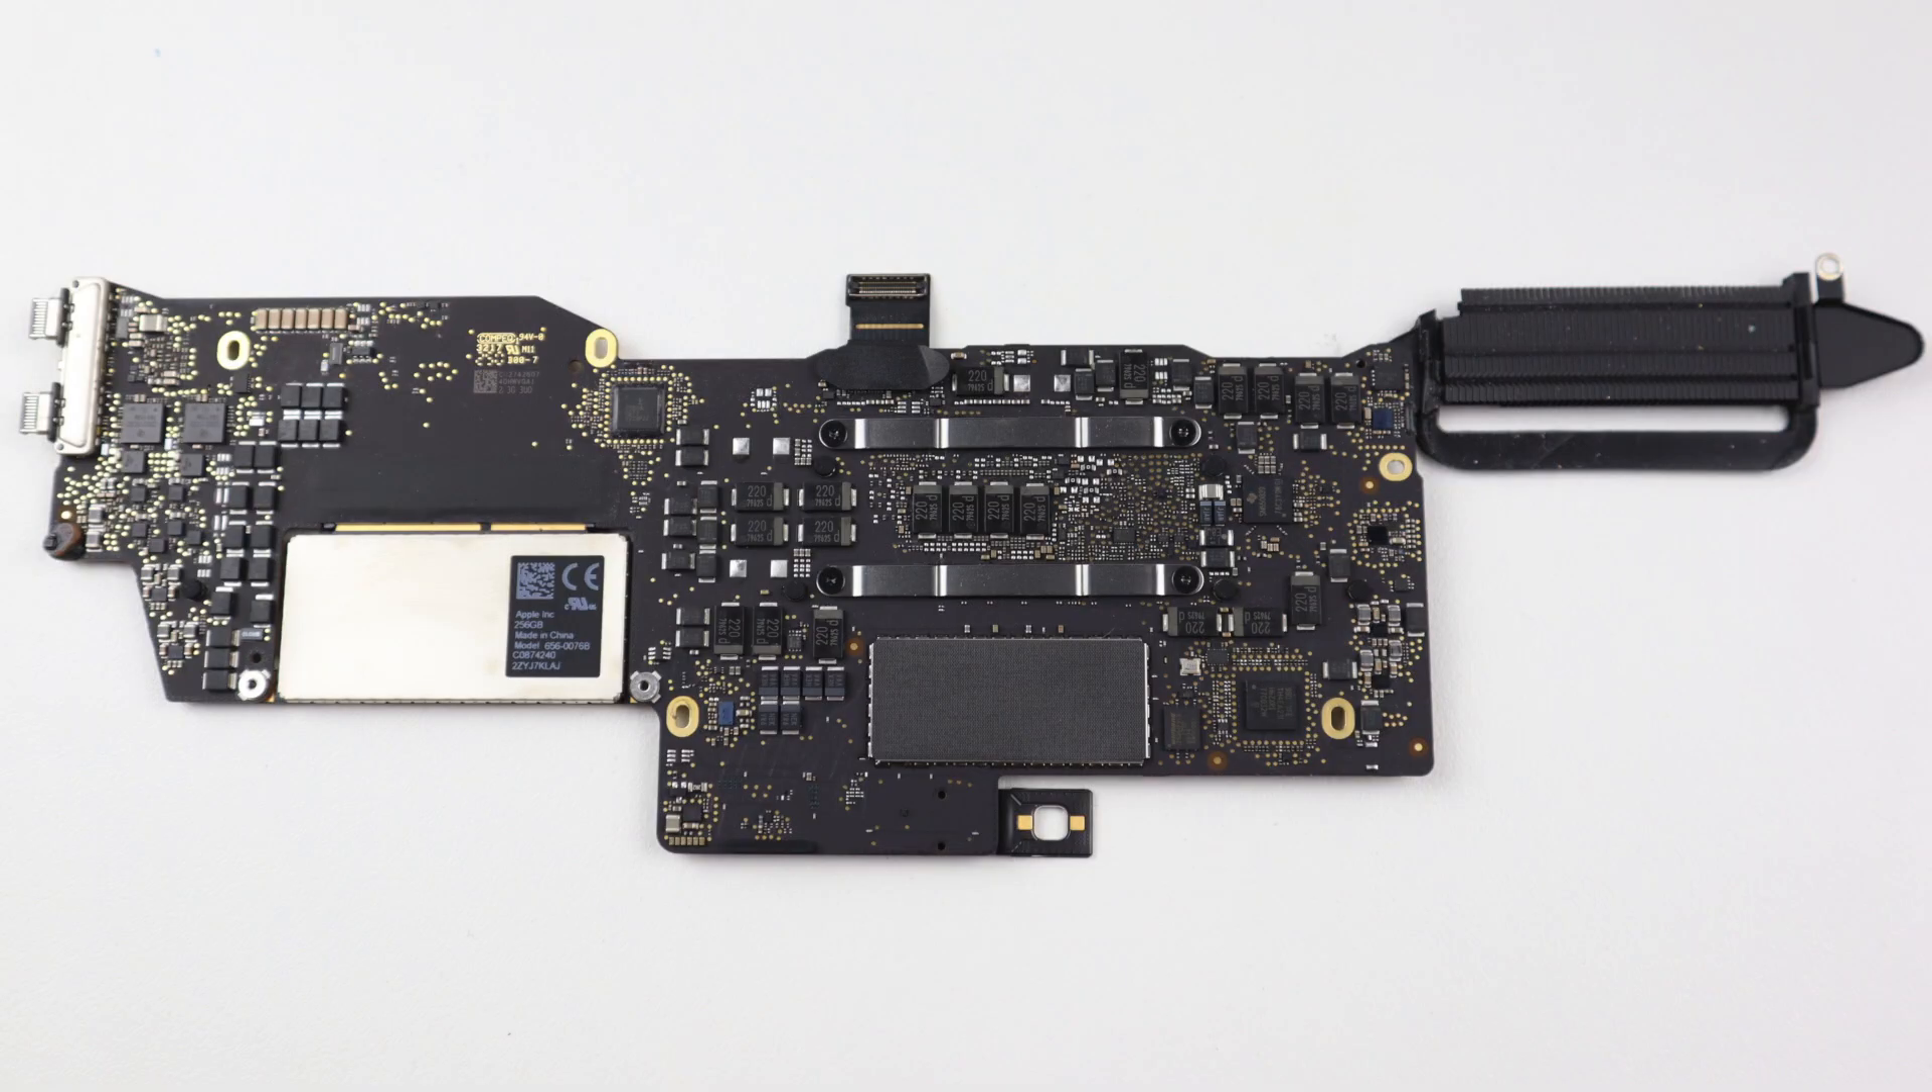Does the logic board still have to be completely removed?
No.